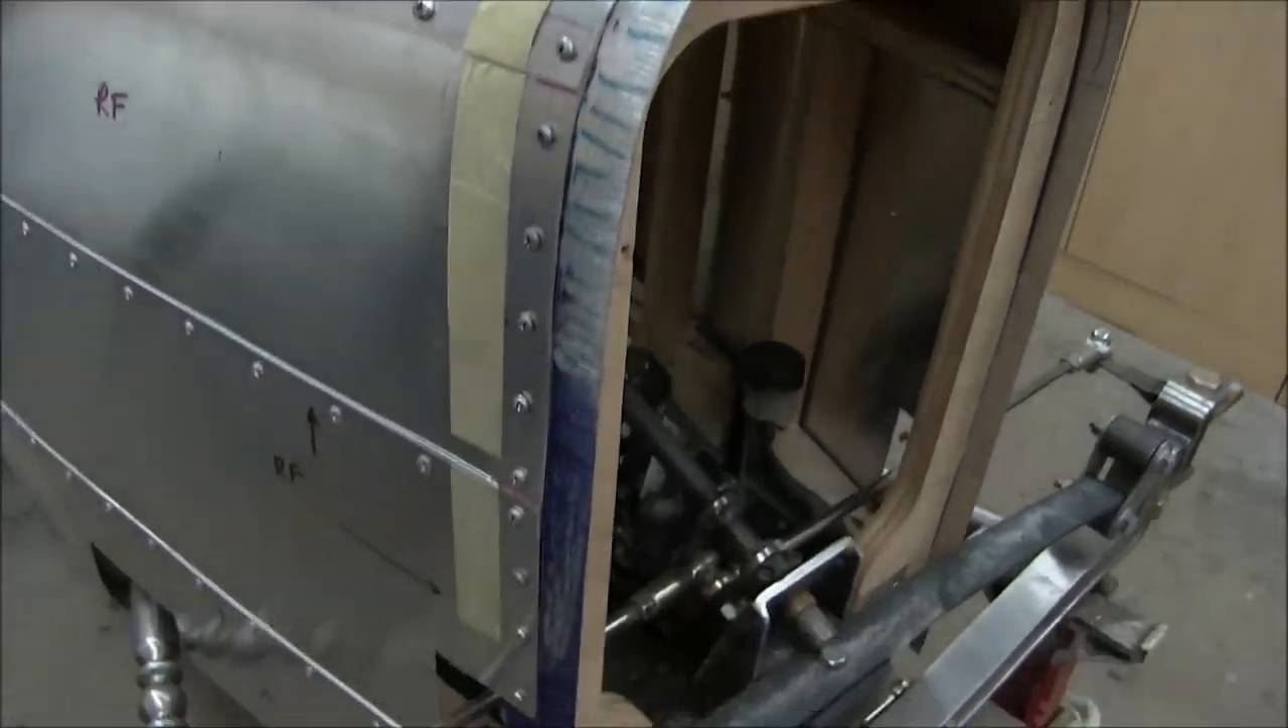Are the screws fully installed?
Yes.